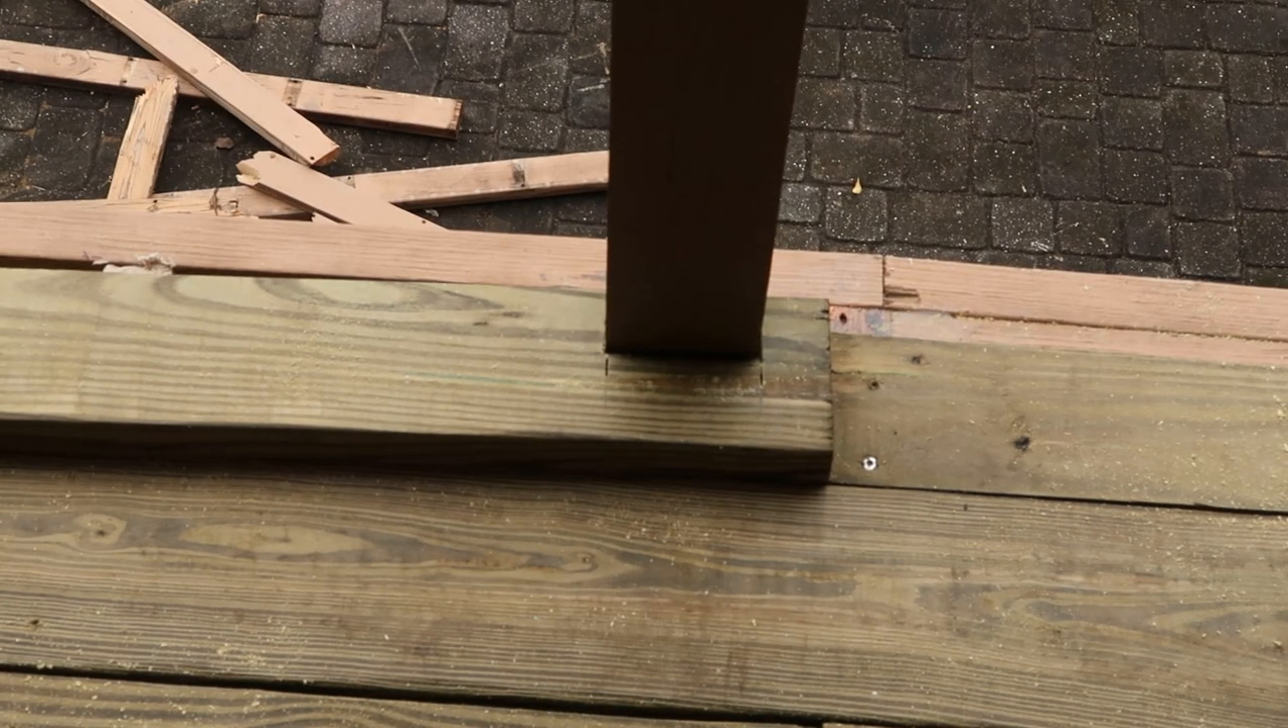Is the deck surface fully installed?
No.